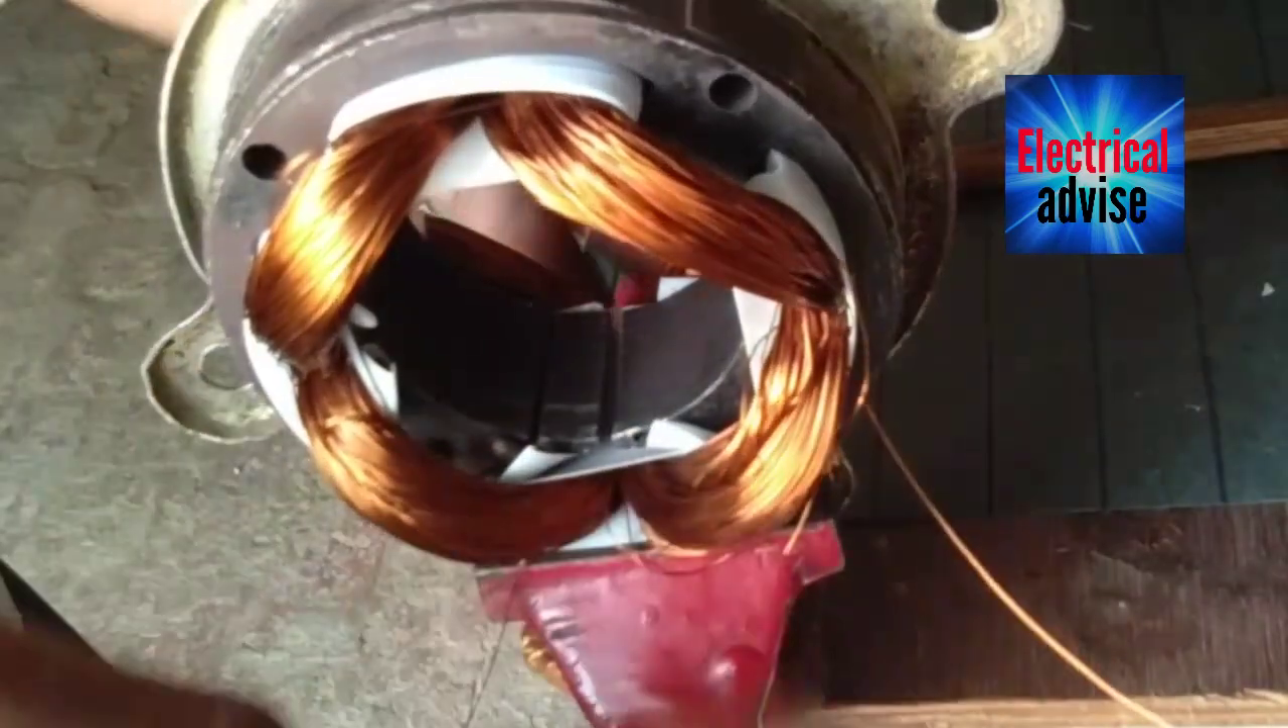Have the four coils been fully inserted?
Yes.